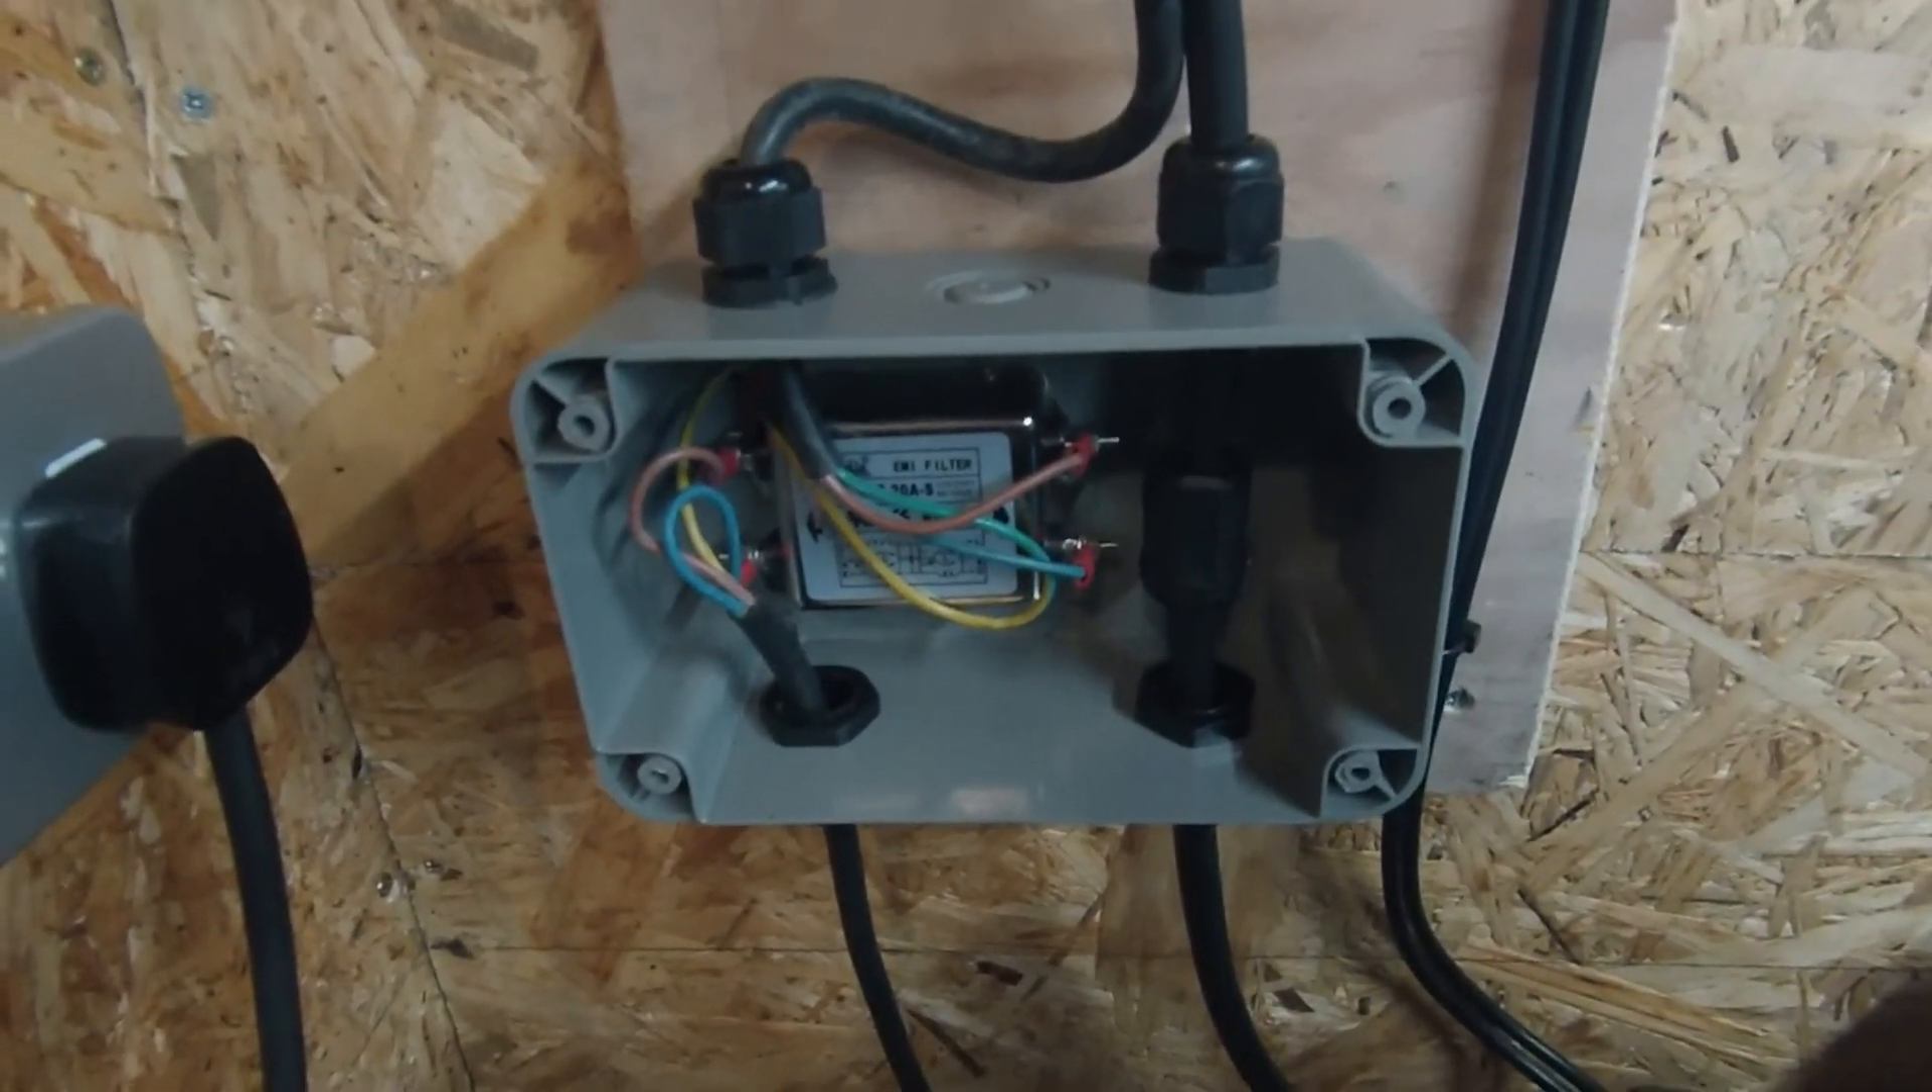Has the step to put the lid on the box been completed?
No.